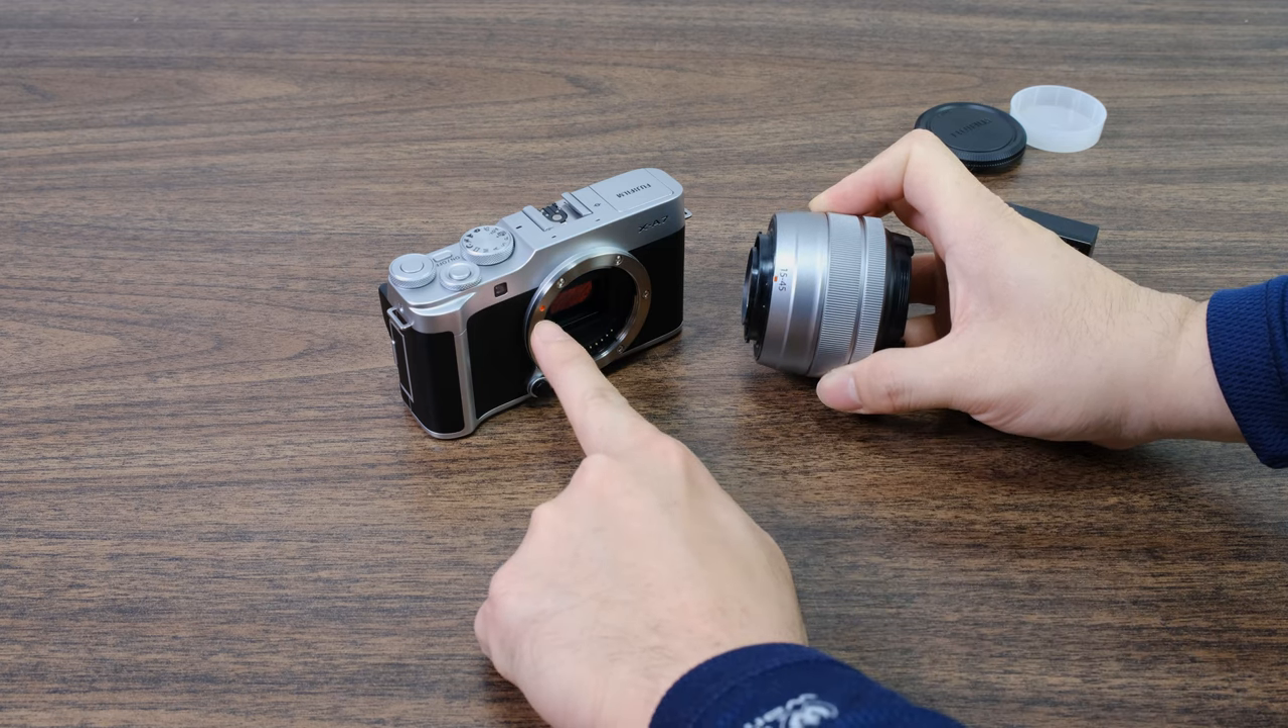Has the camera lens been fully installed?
No.